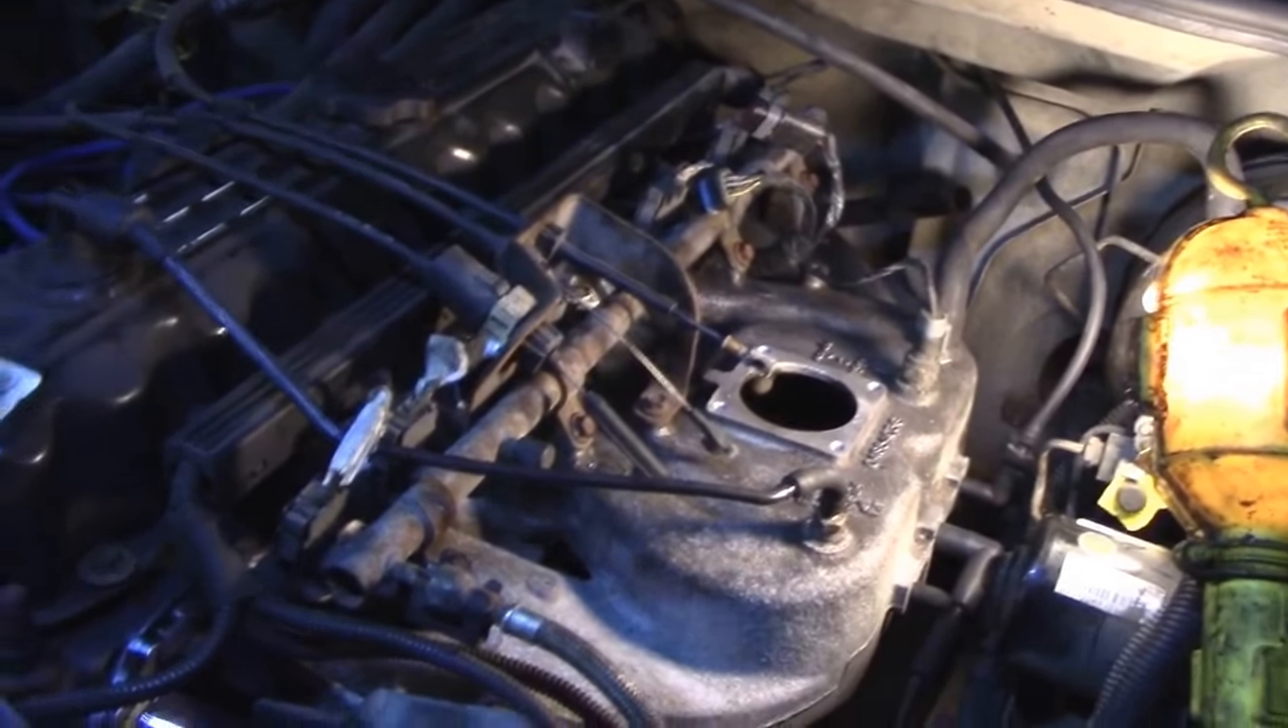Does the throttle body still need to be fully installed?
Yes.